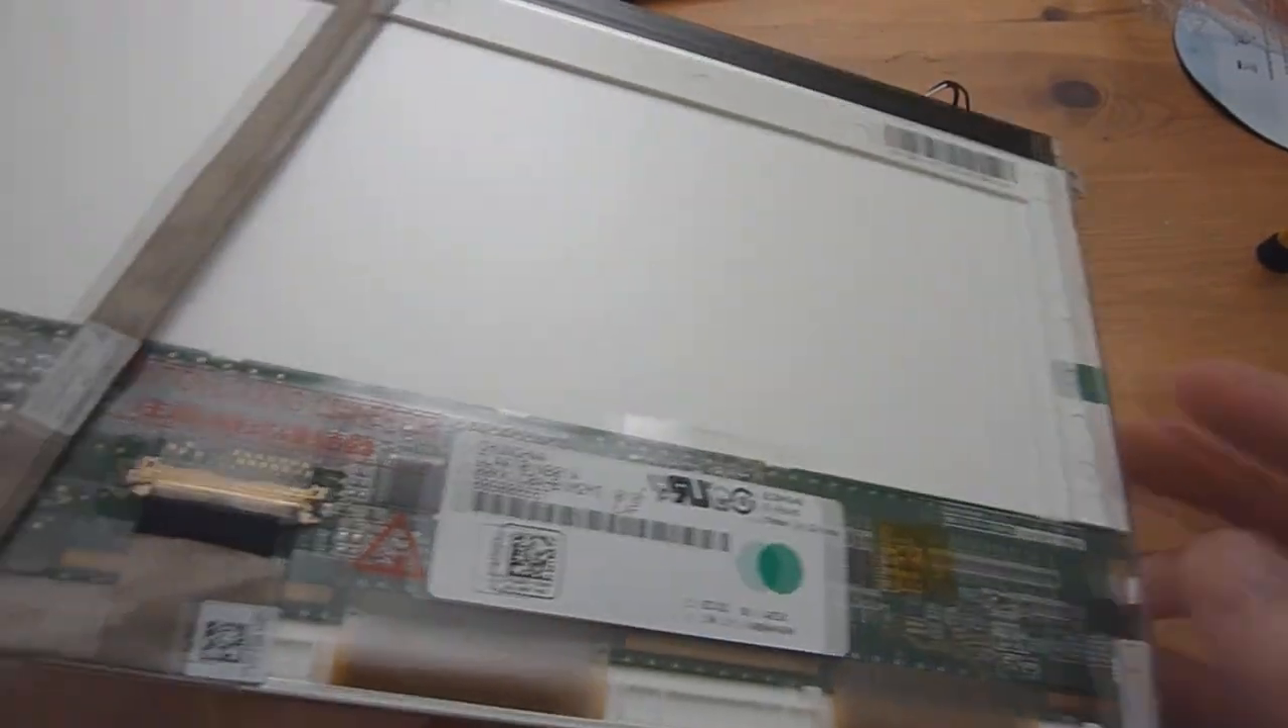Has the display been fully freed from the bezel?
Yes.